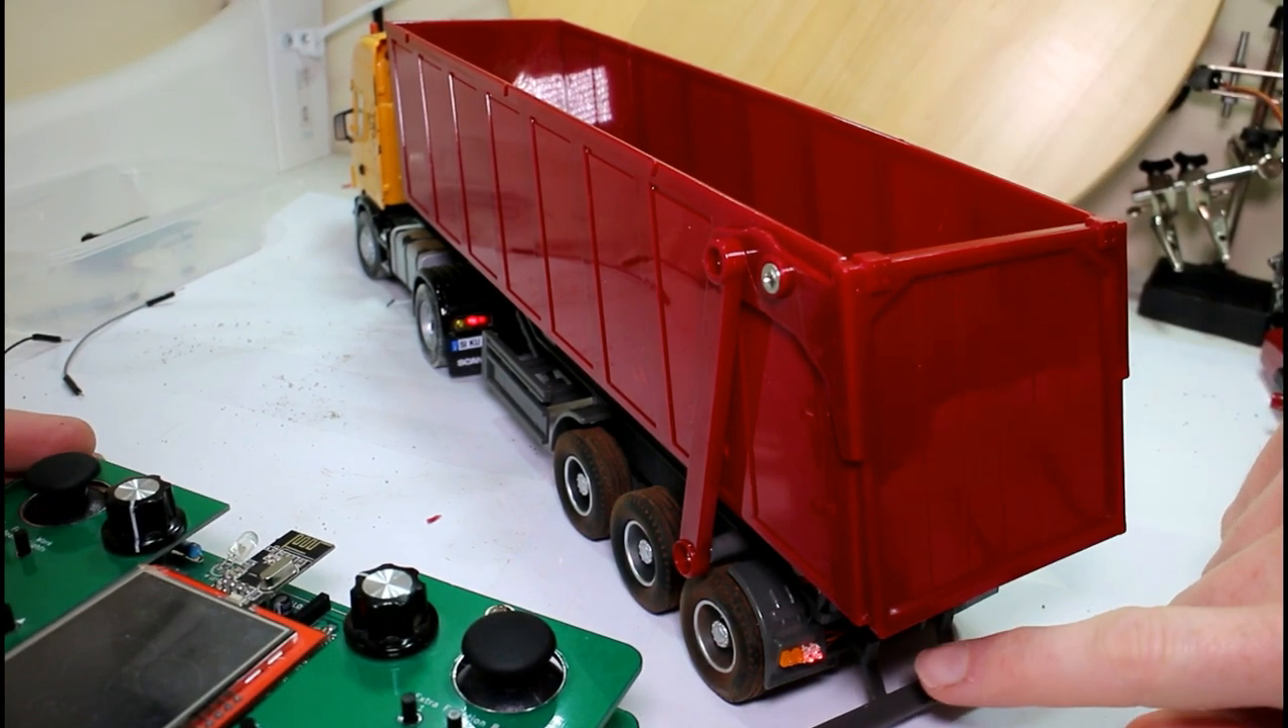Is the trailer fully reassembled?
Yes.